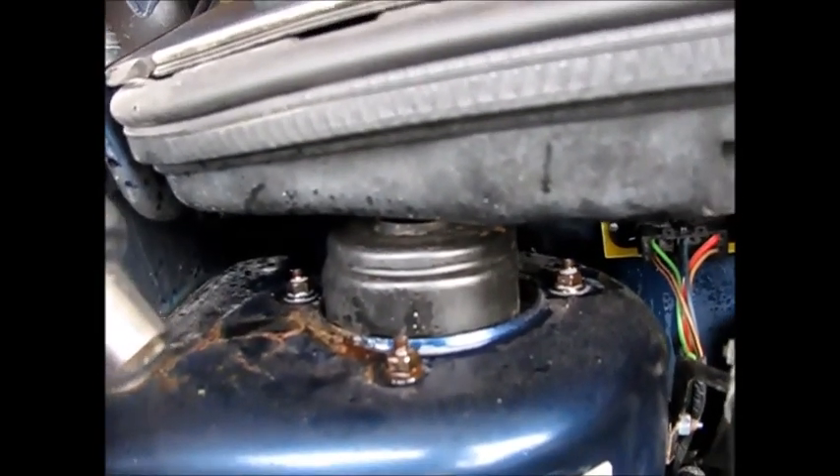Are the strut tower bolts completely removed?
No.